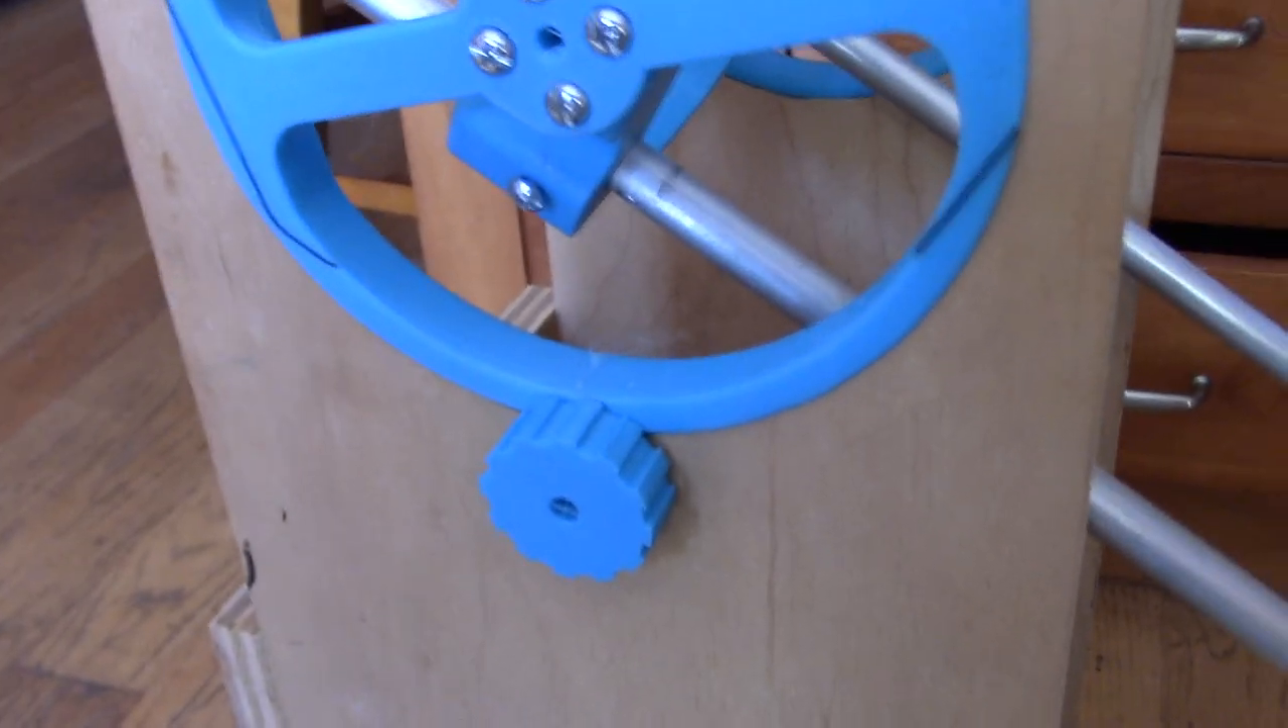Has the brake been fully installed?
Yes.